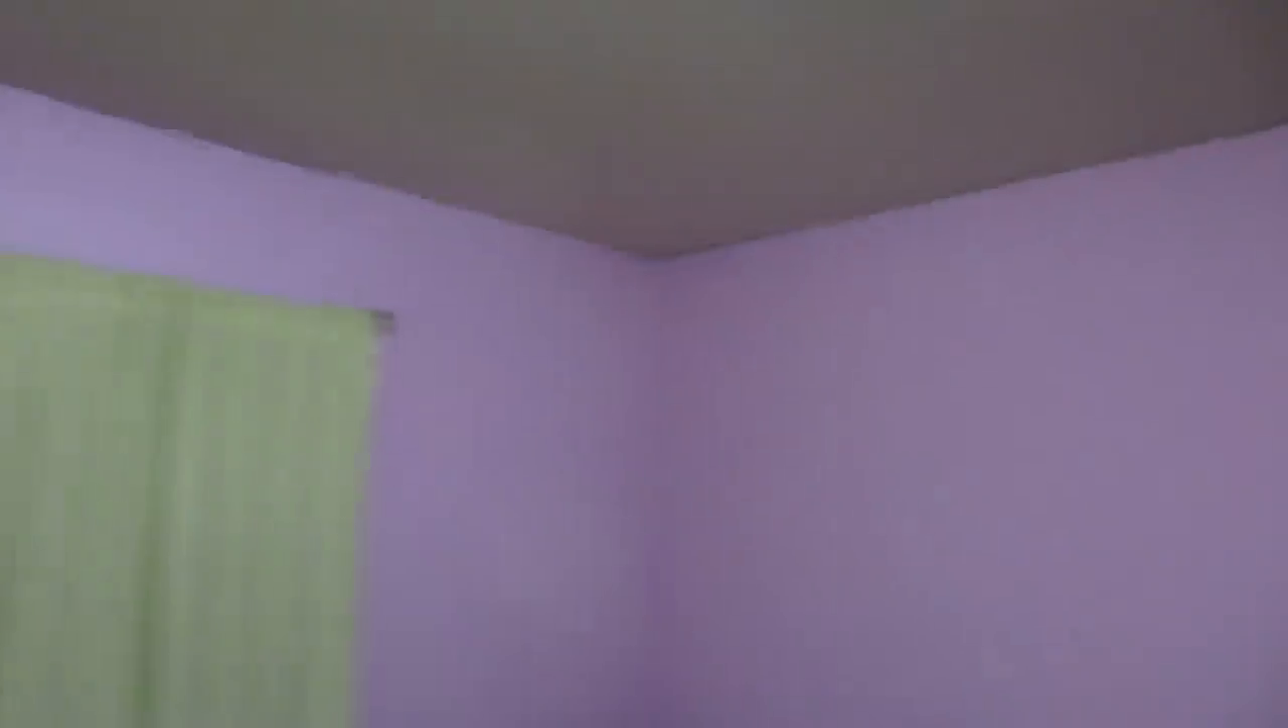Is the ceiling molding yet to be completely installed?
Yes.